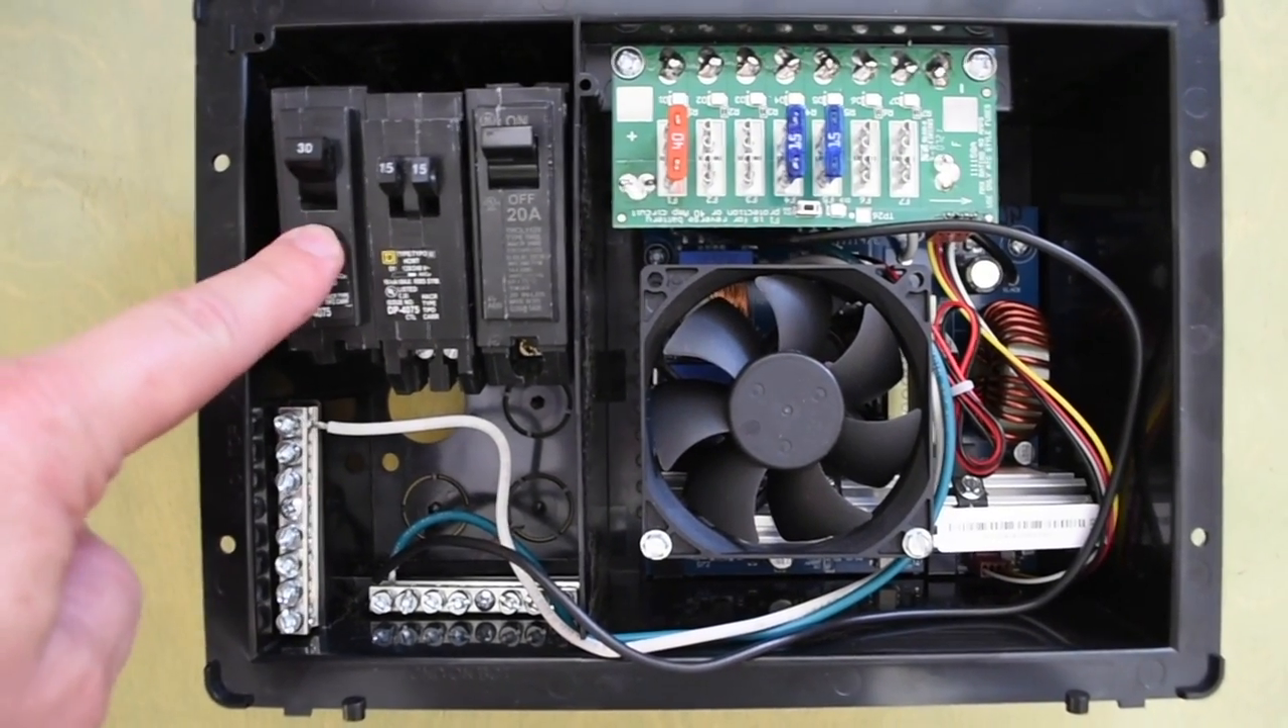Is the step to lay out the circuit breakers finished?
Yes.